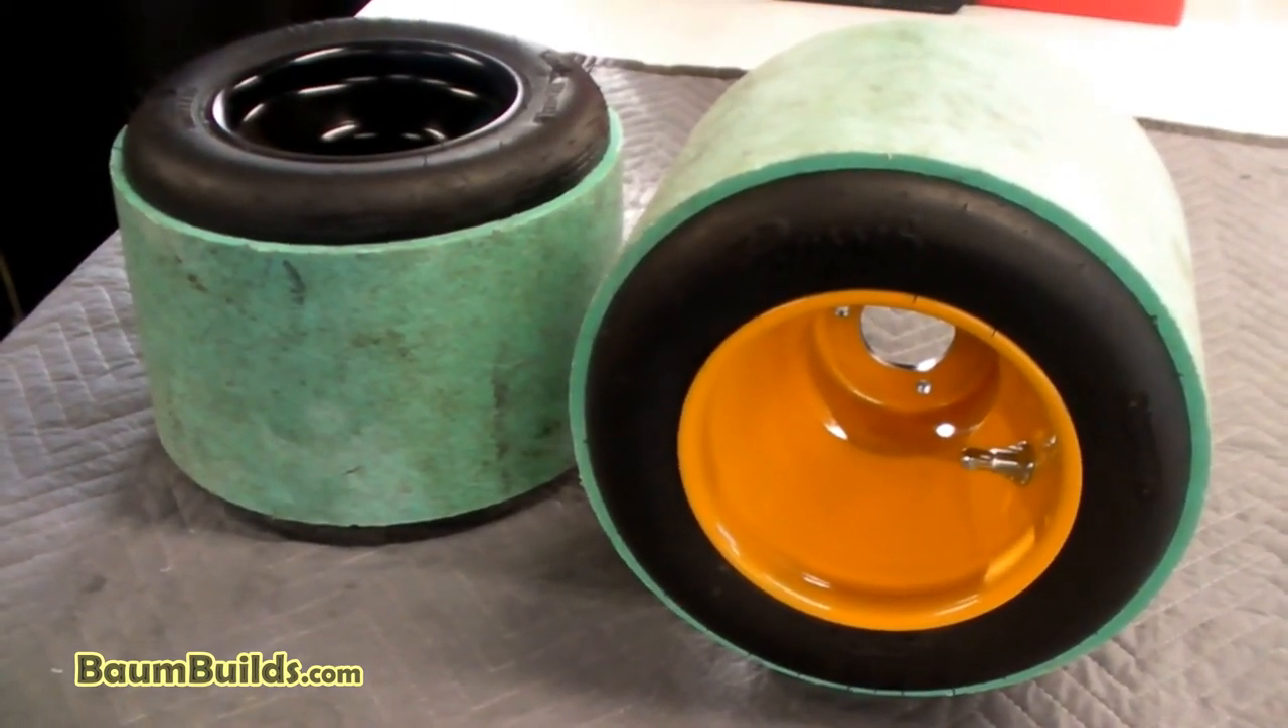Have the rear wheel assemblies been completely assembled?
Yes.